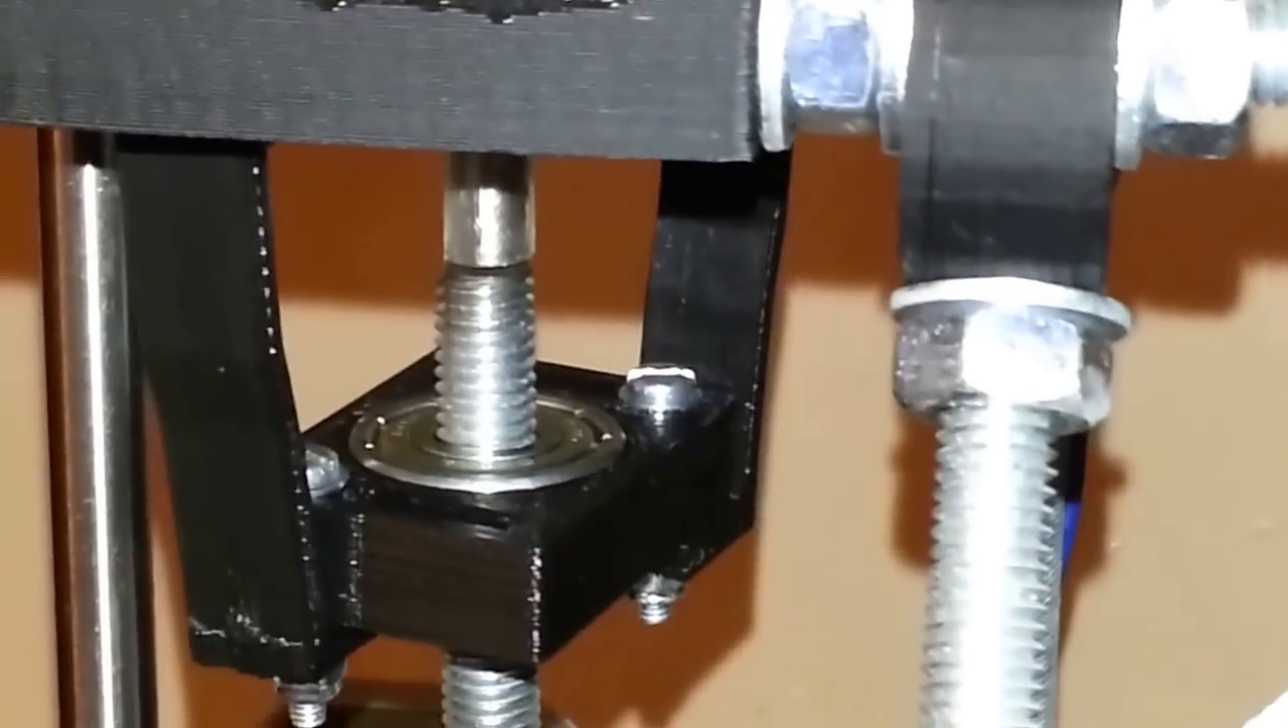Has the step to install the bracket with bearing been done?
Yes.